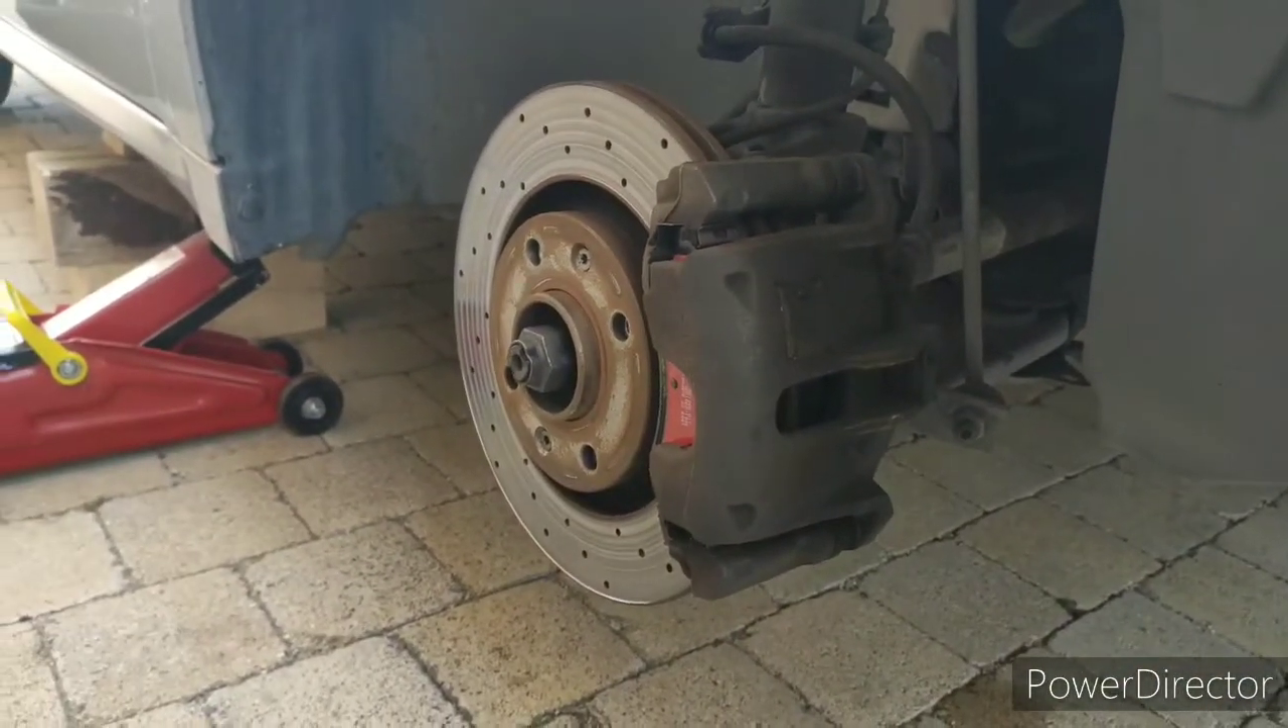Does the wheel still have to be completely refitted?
Yes.